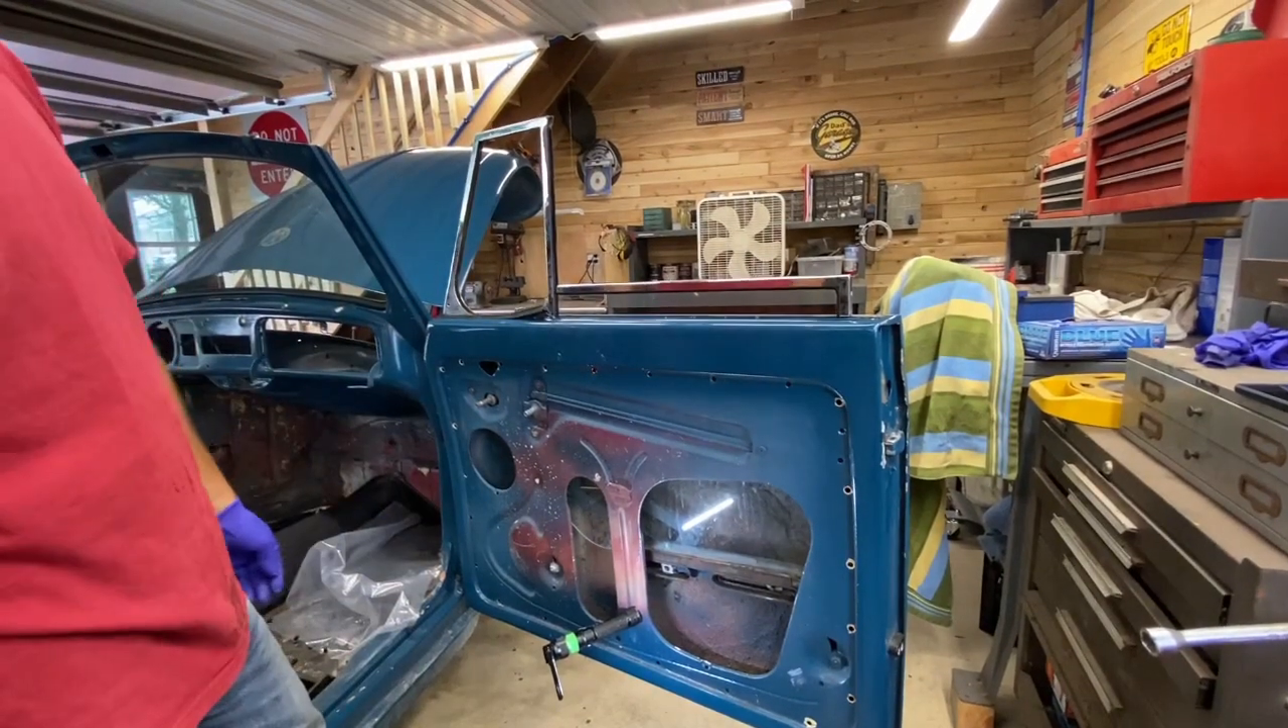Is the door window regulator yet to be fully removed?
Yes.